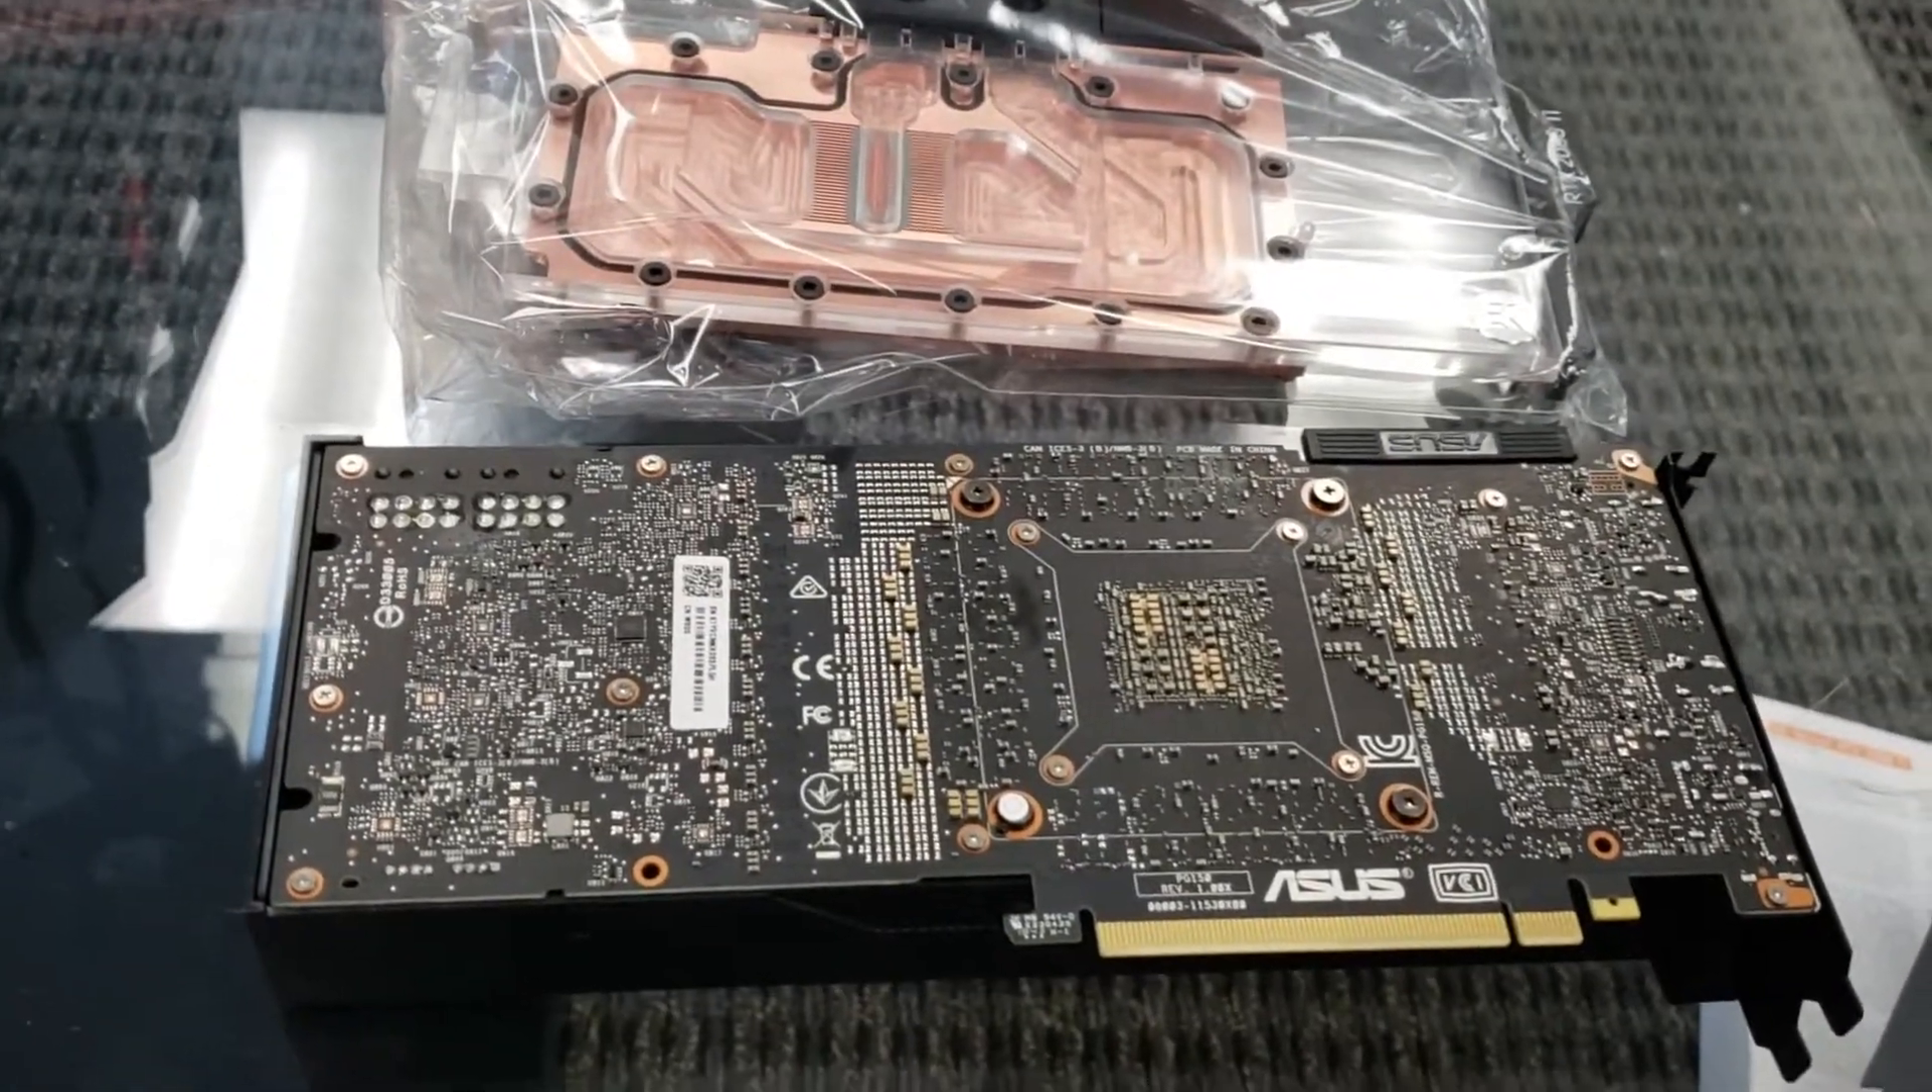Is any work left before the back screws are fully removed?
Yes.